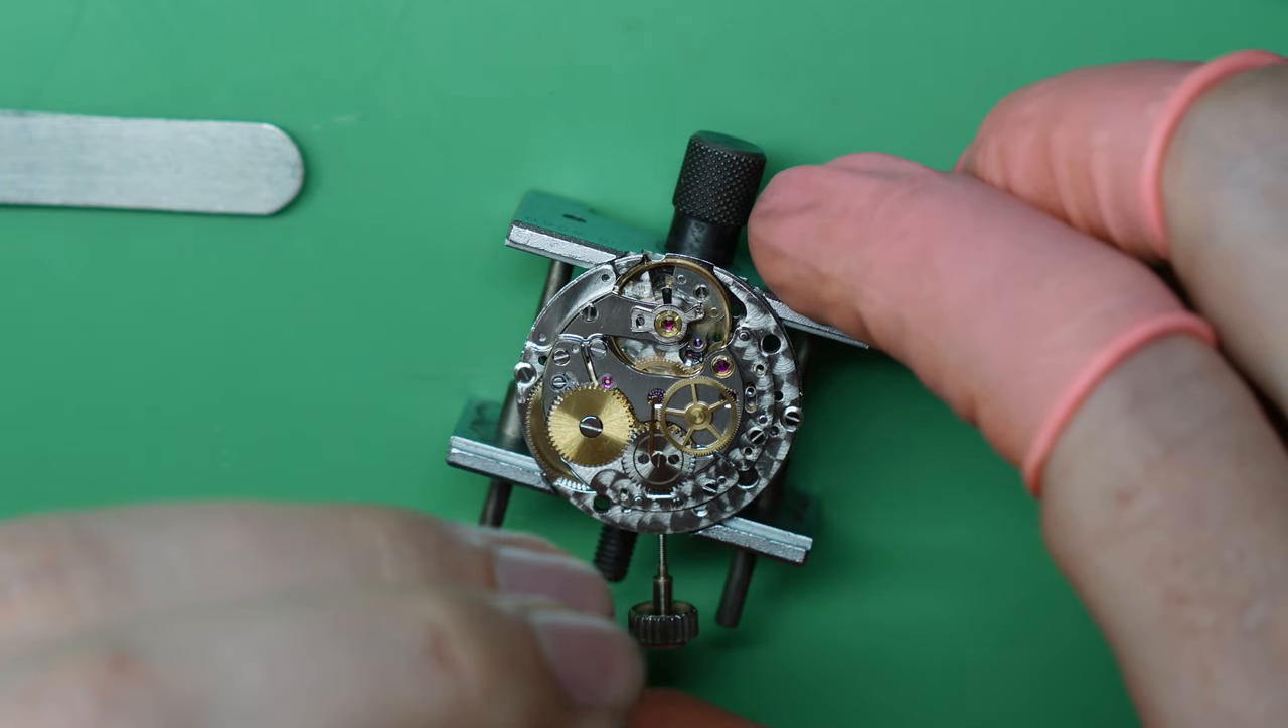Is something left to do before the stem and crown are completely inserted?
No.